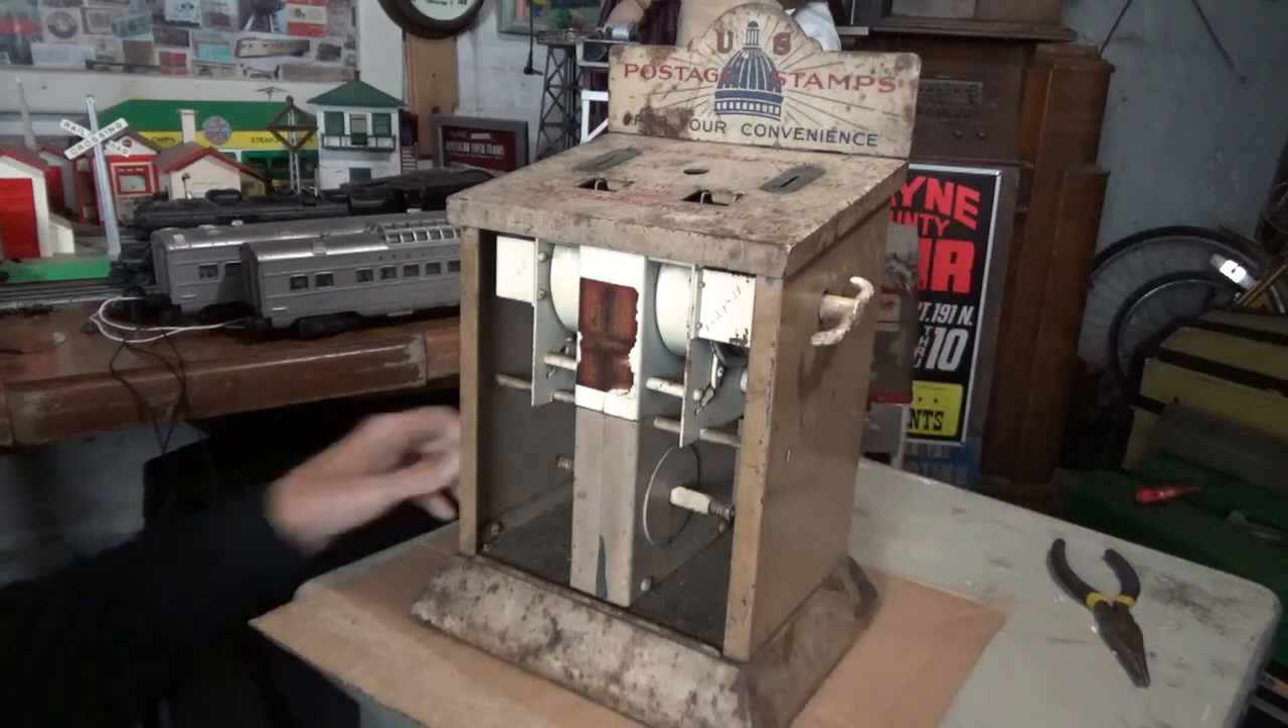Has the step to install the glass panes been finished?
No.